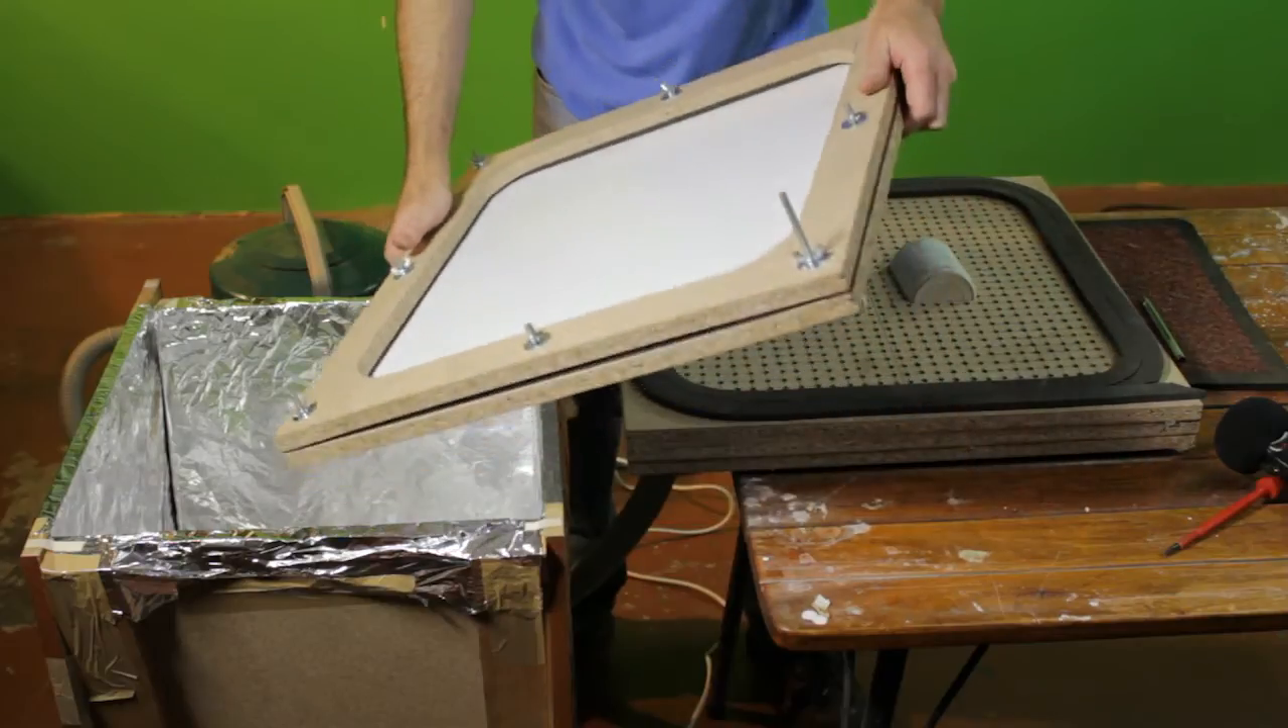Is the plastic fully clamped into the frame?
Yes.